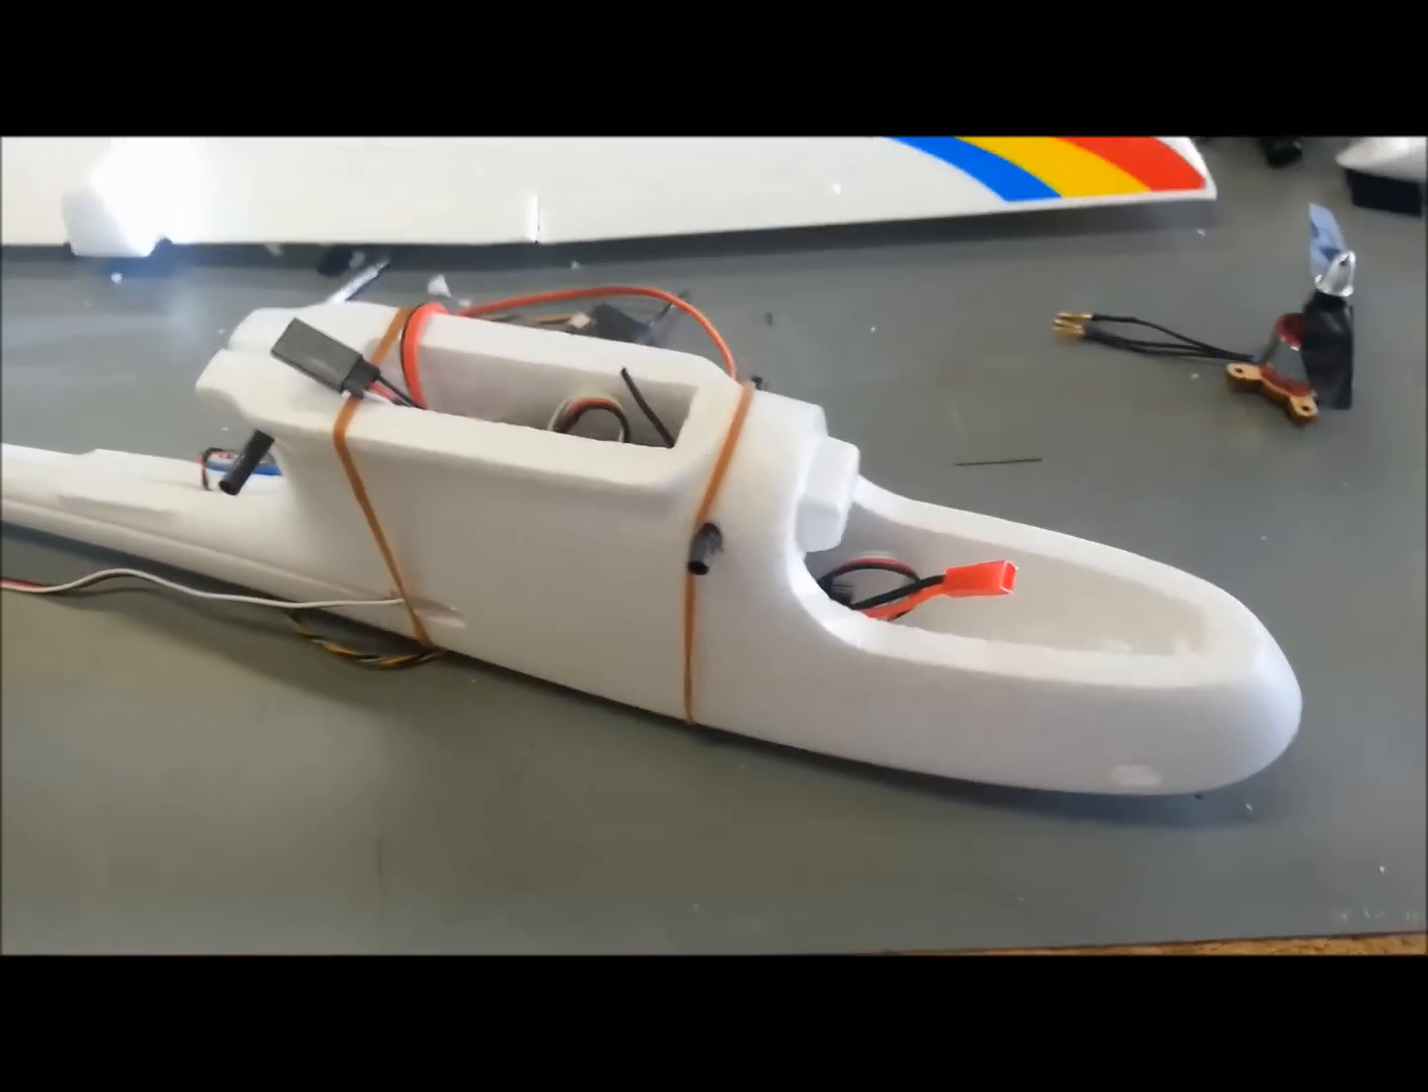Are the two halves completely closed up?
Yes.